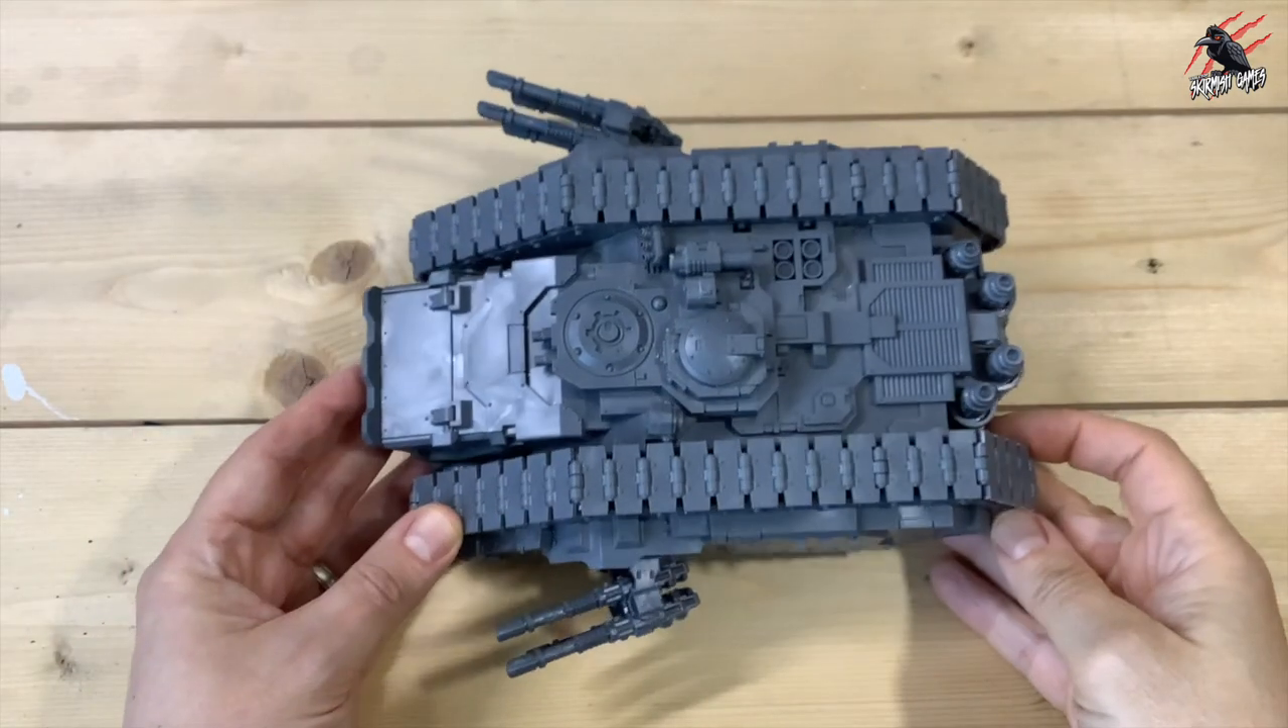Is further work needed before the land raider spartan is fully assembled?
No.